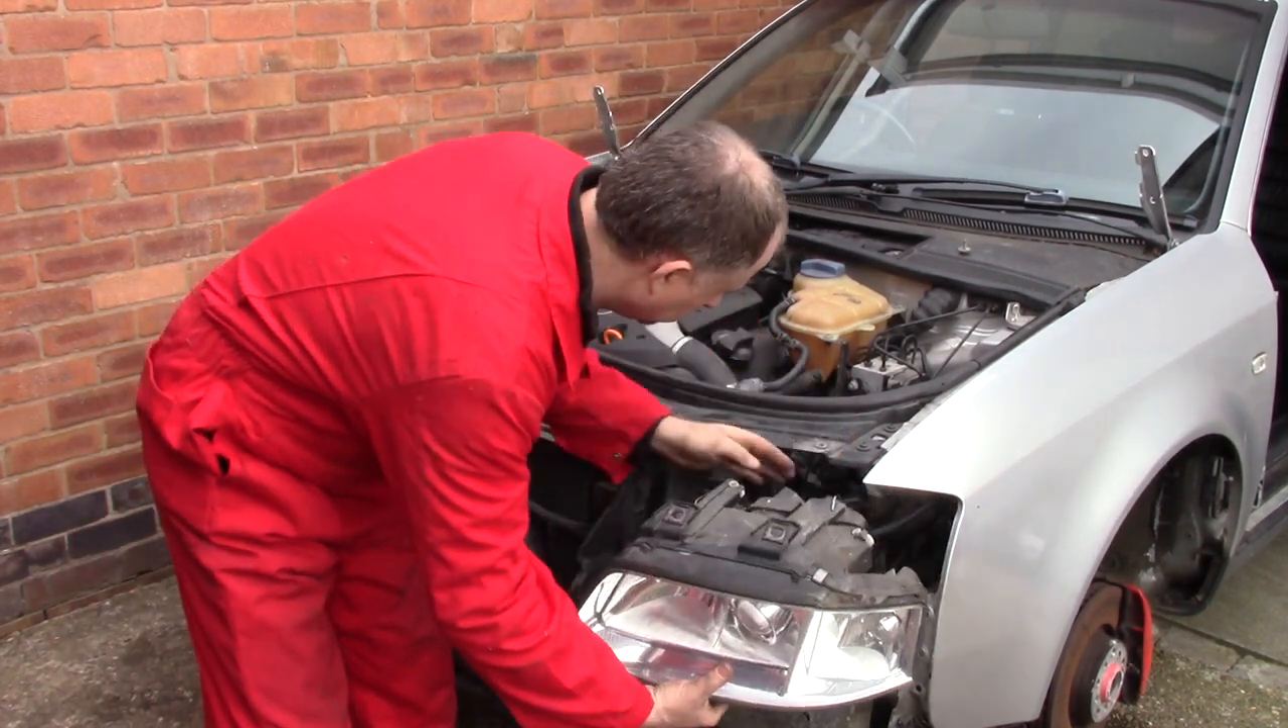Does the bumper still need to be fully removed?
No.